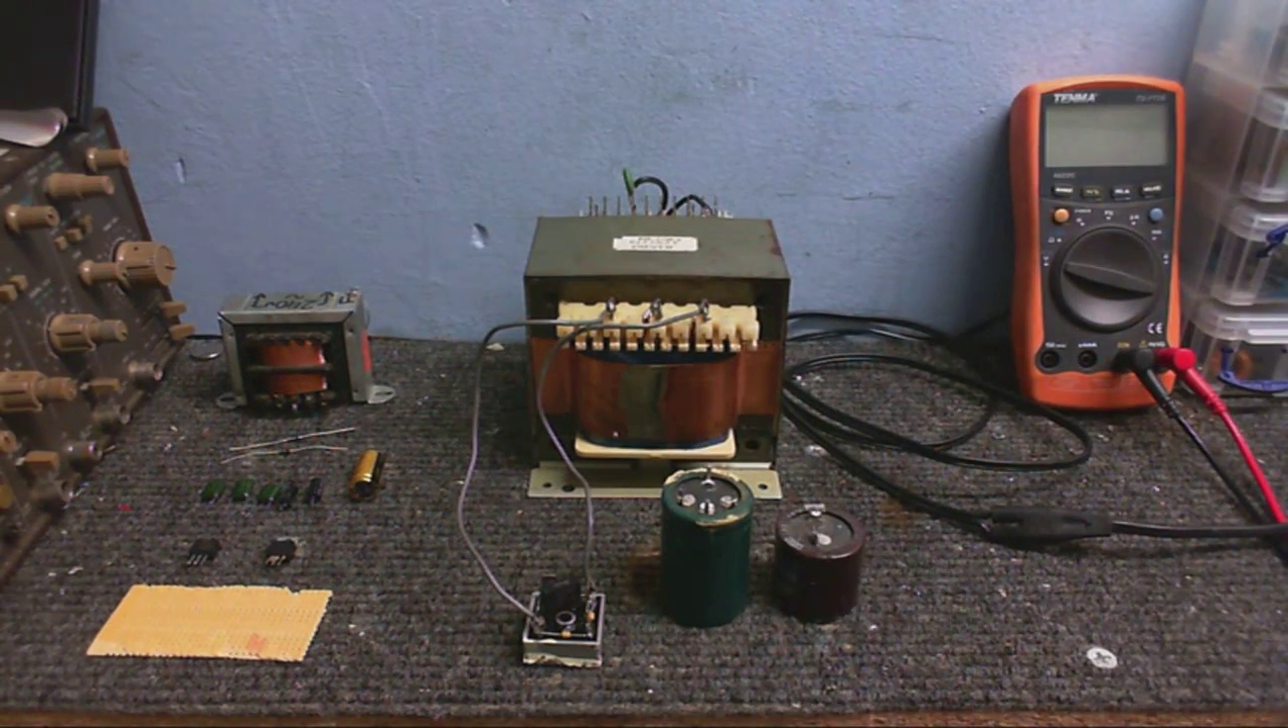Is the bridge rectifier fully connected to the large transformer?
Yes.